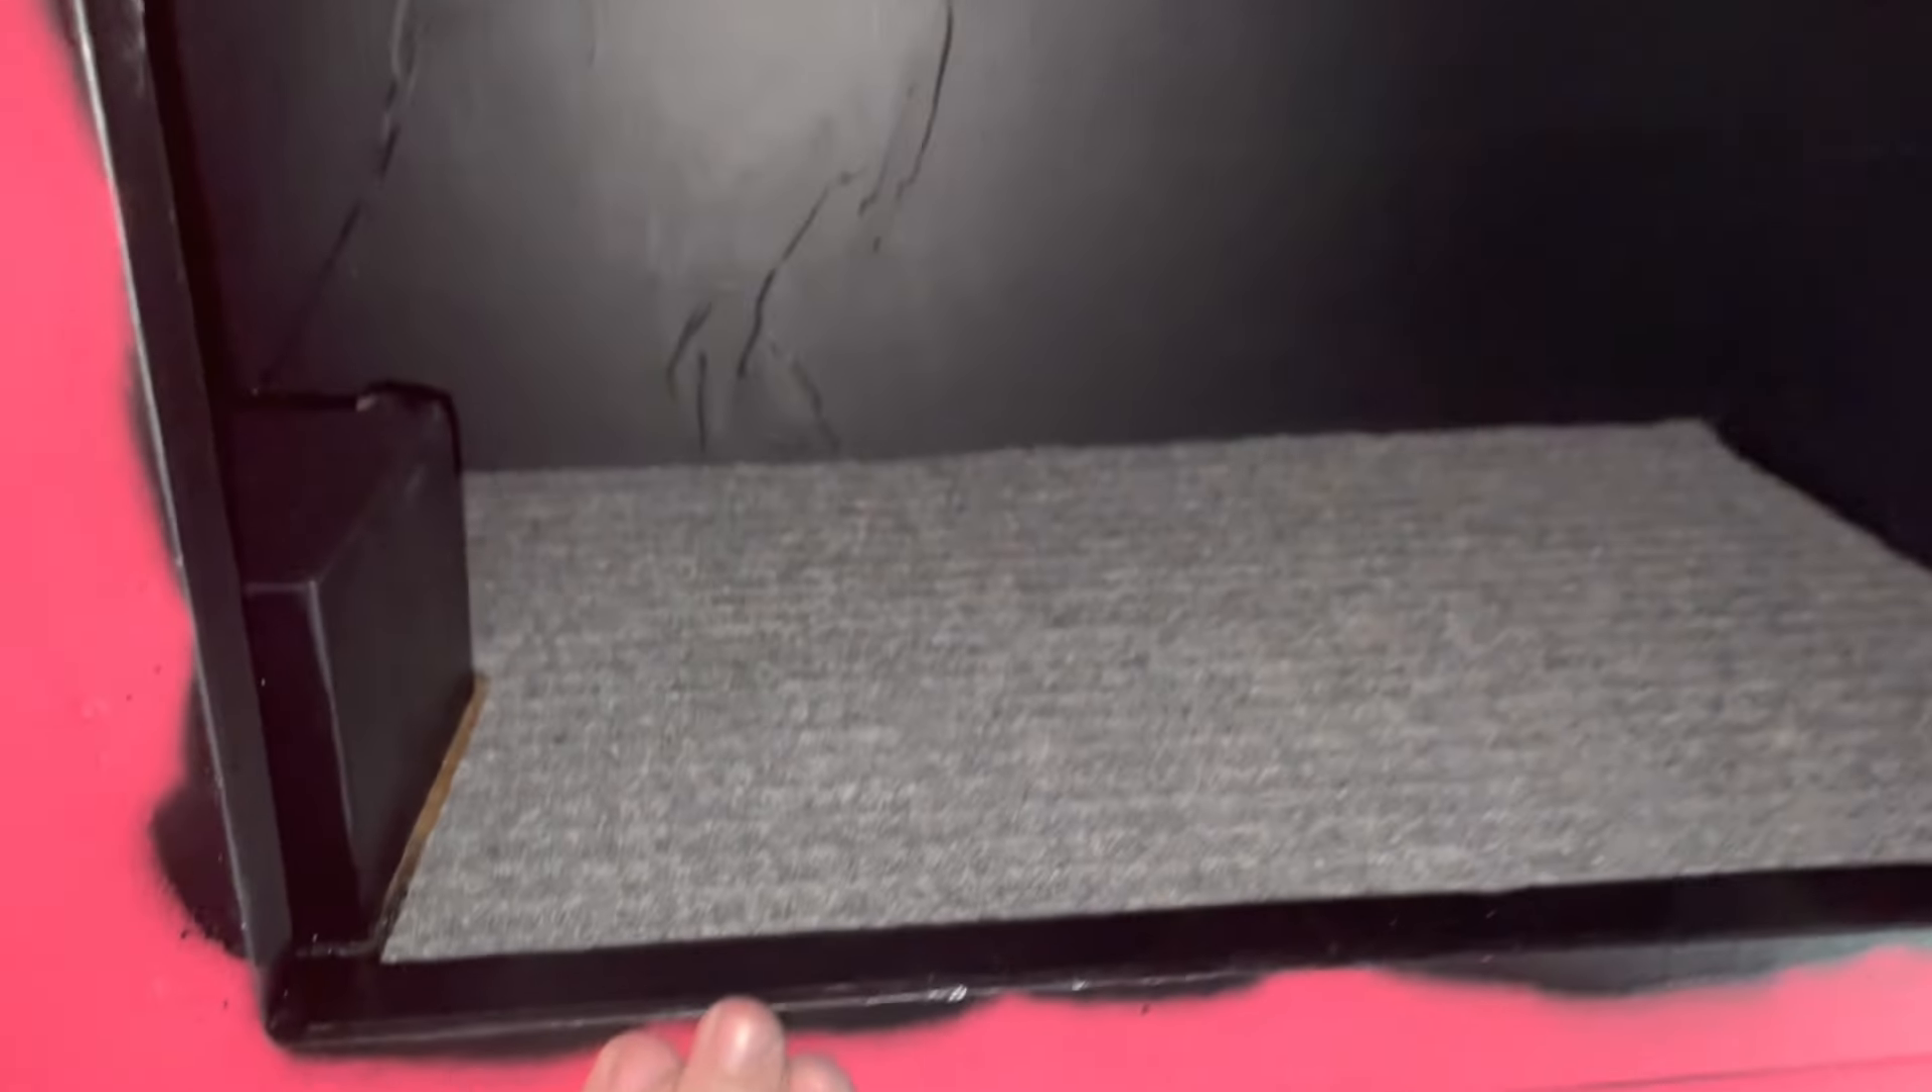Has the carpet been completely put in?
Yes.